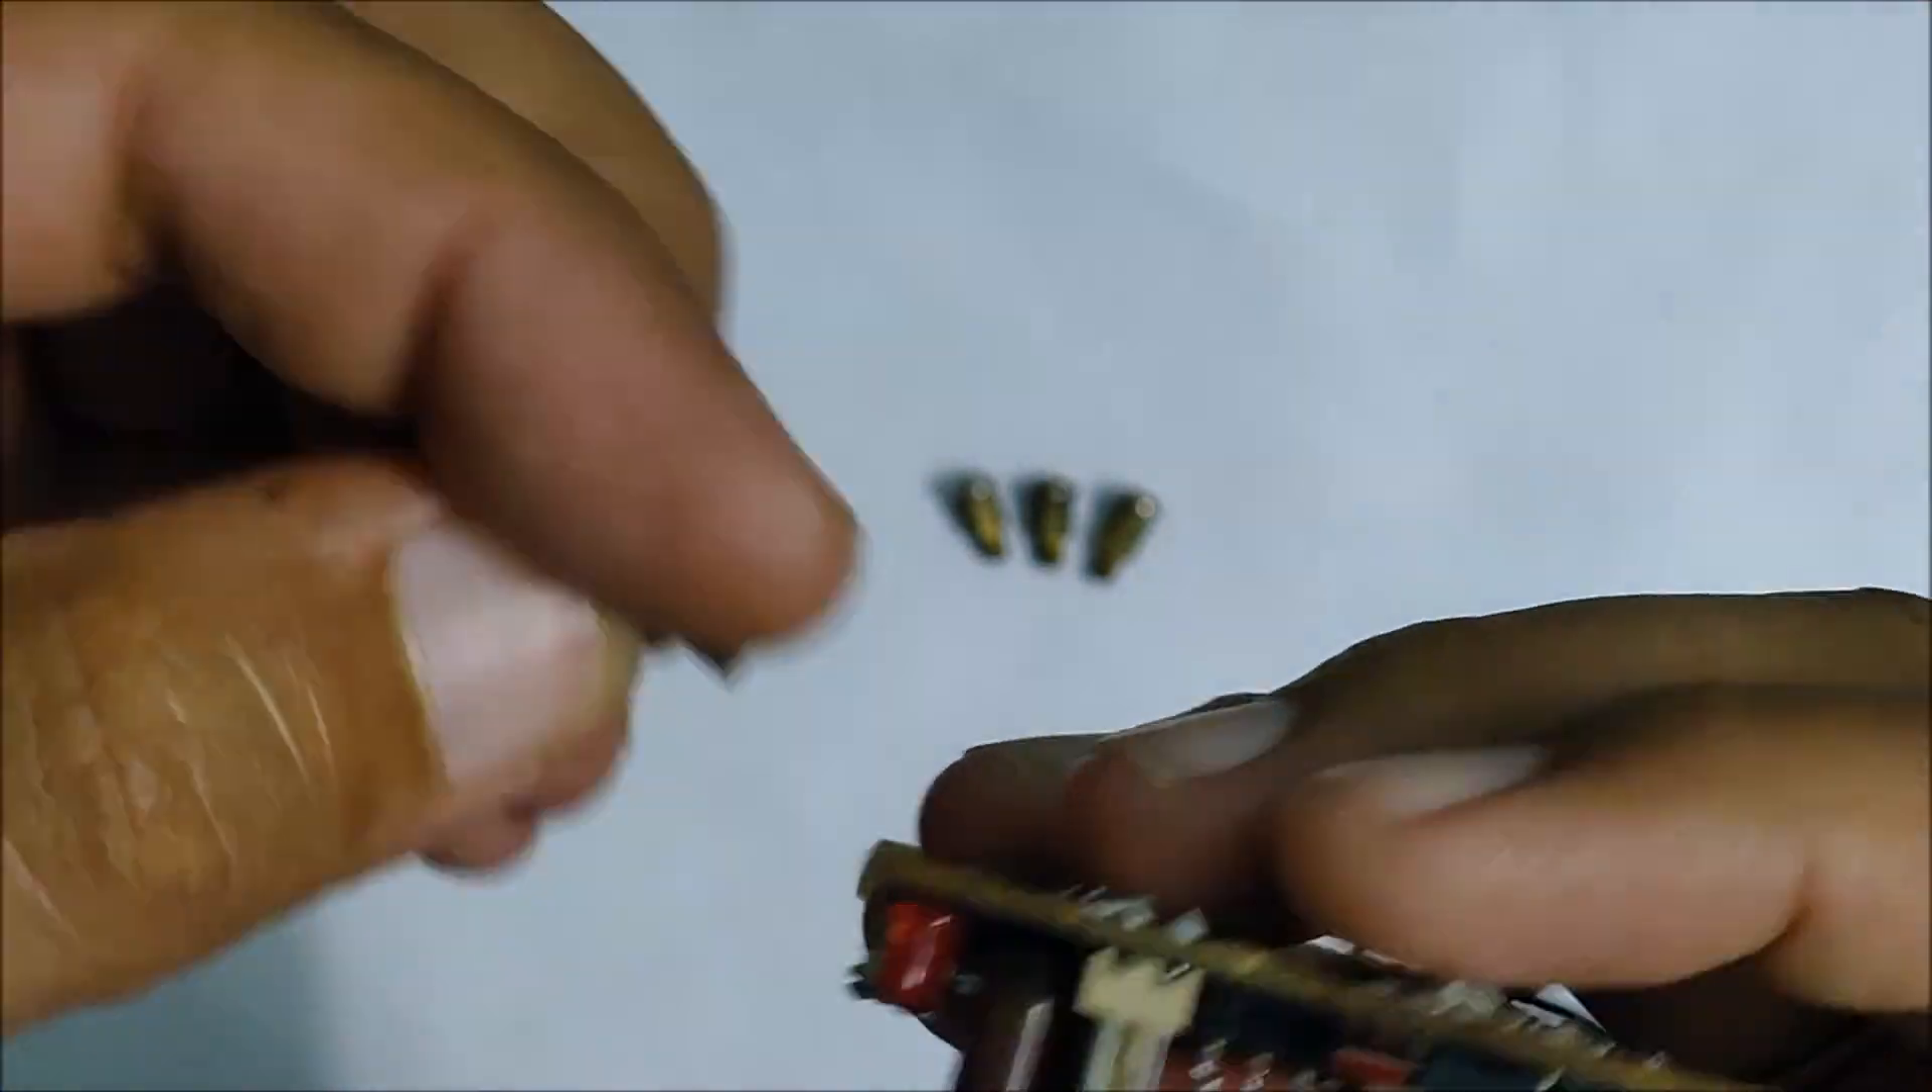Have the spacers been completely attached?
No.